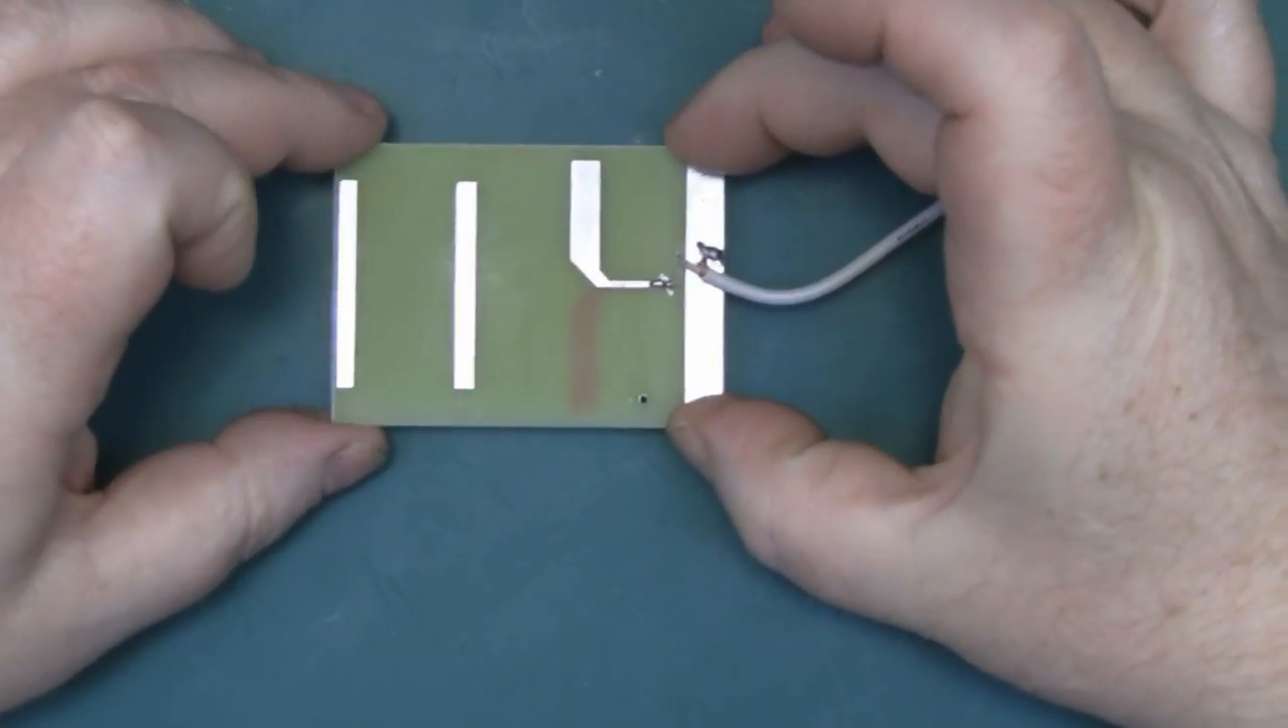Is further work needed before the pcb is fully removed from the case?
No.